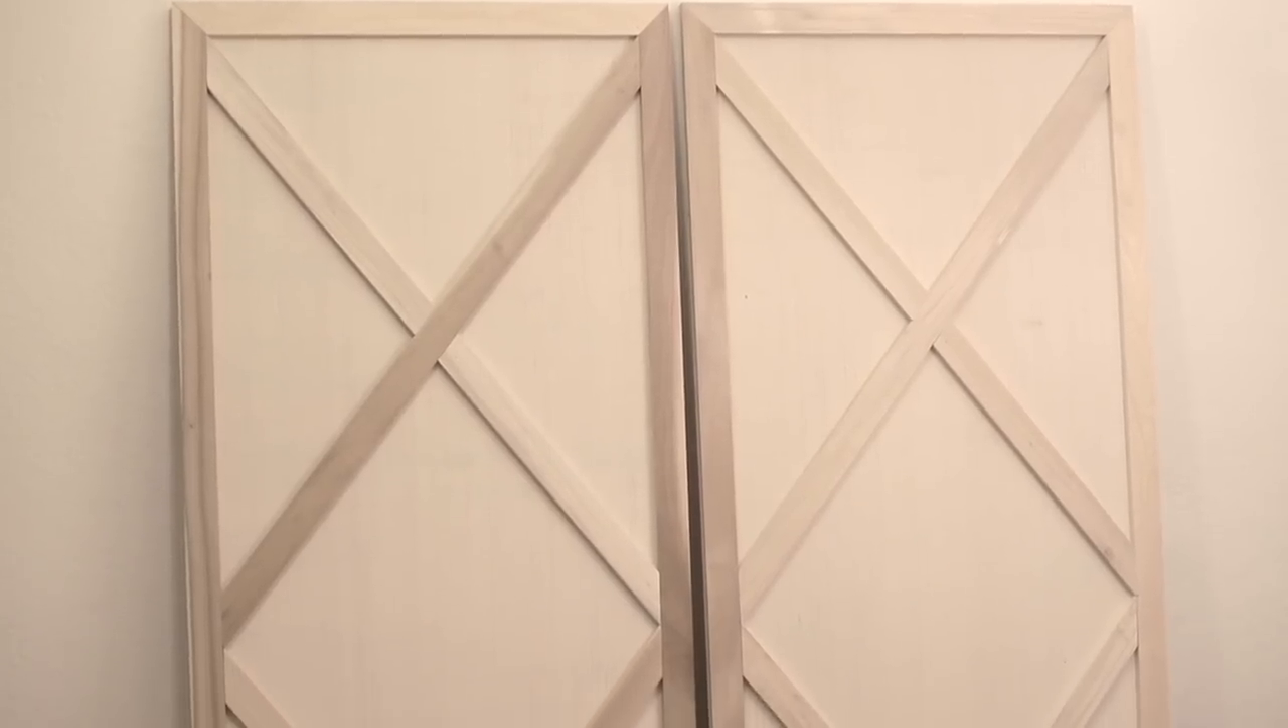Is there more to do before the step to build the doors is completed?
No.